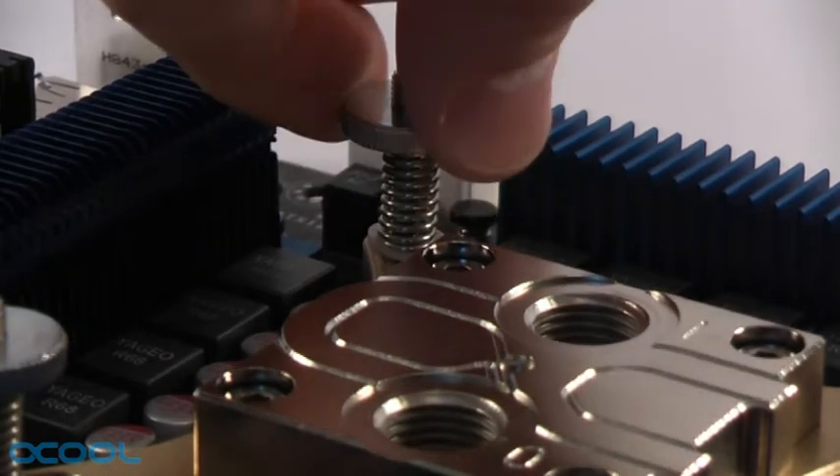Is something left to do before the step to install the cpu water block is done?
Yes.